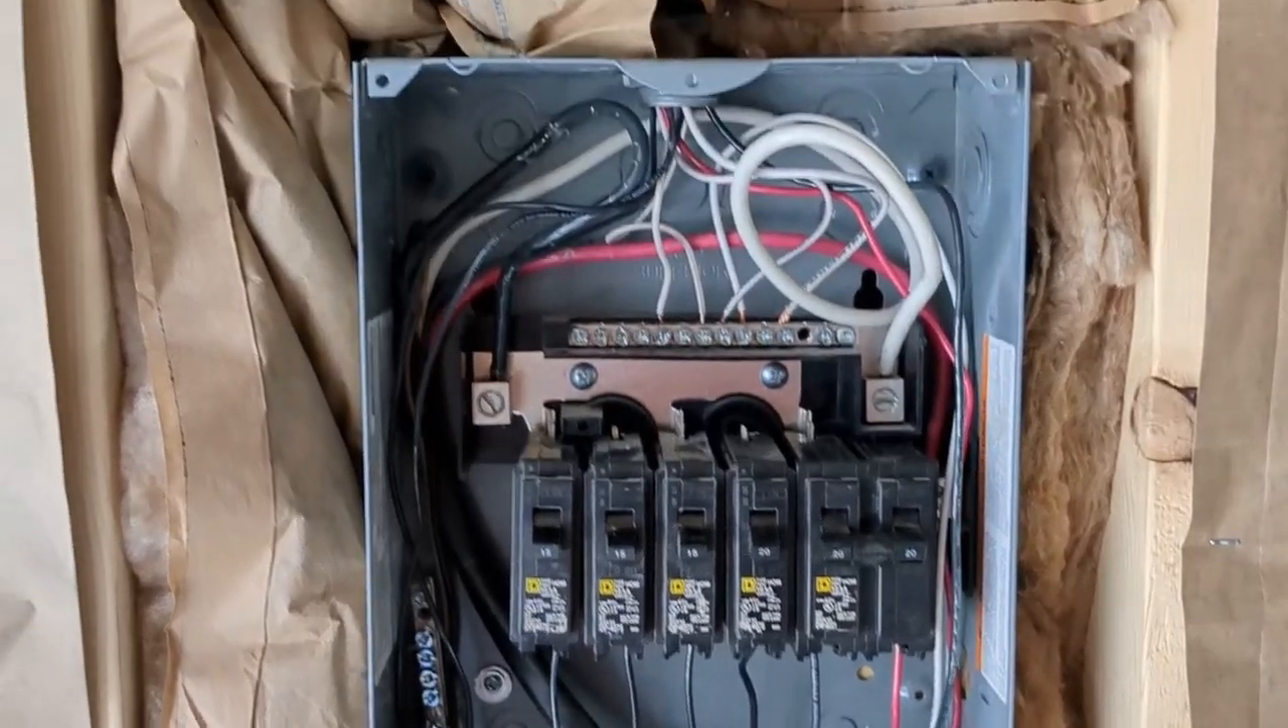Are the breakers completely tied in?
Yes.